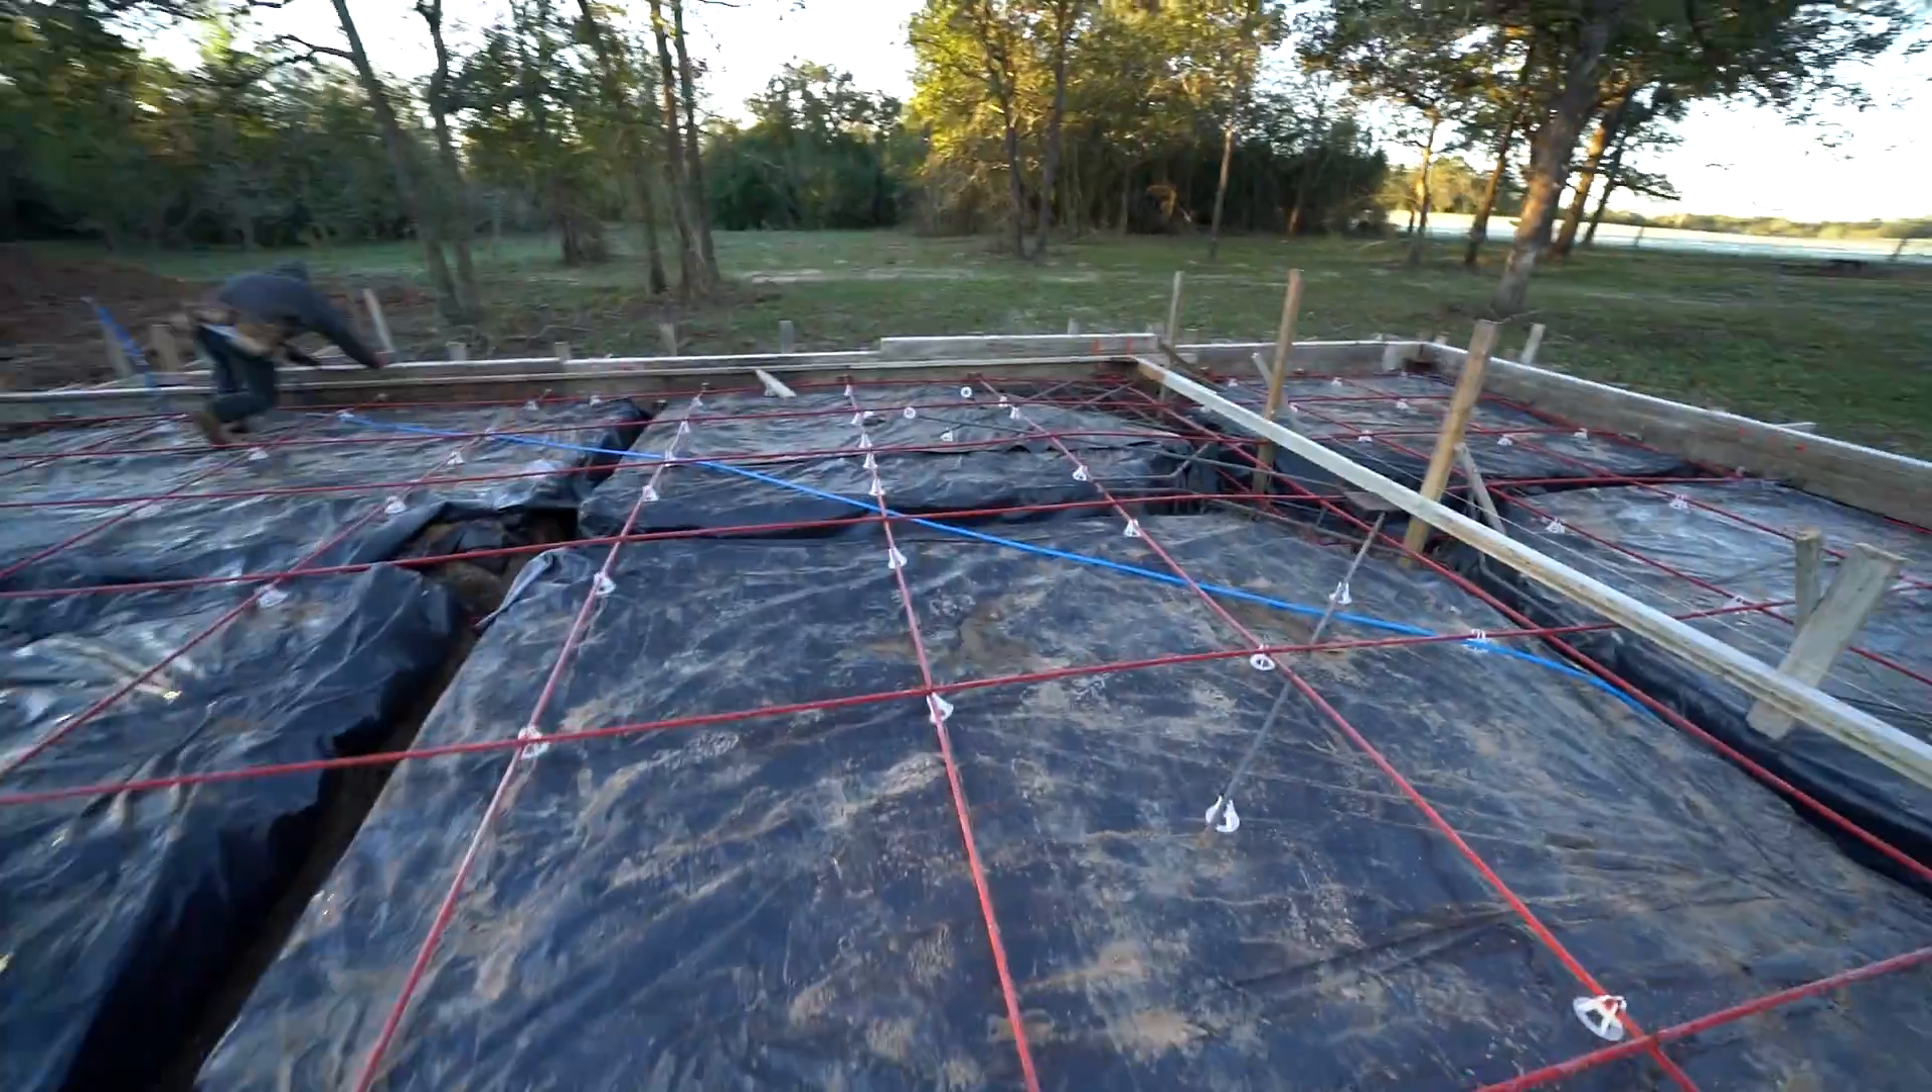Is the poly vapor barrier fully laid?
Yes.